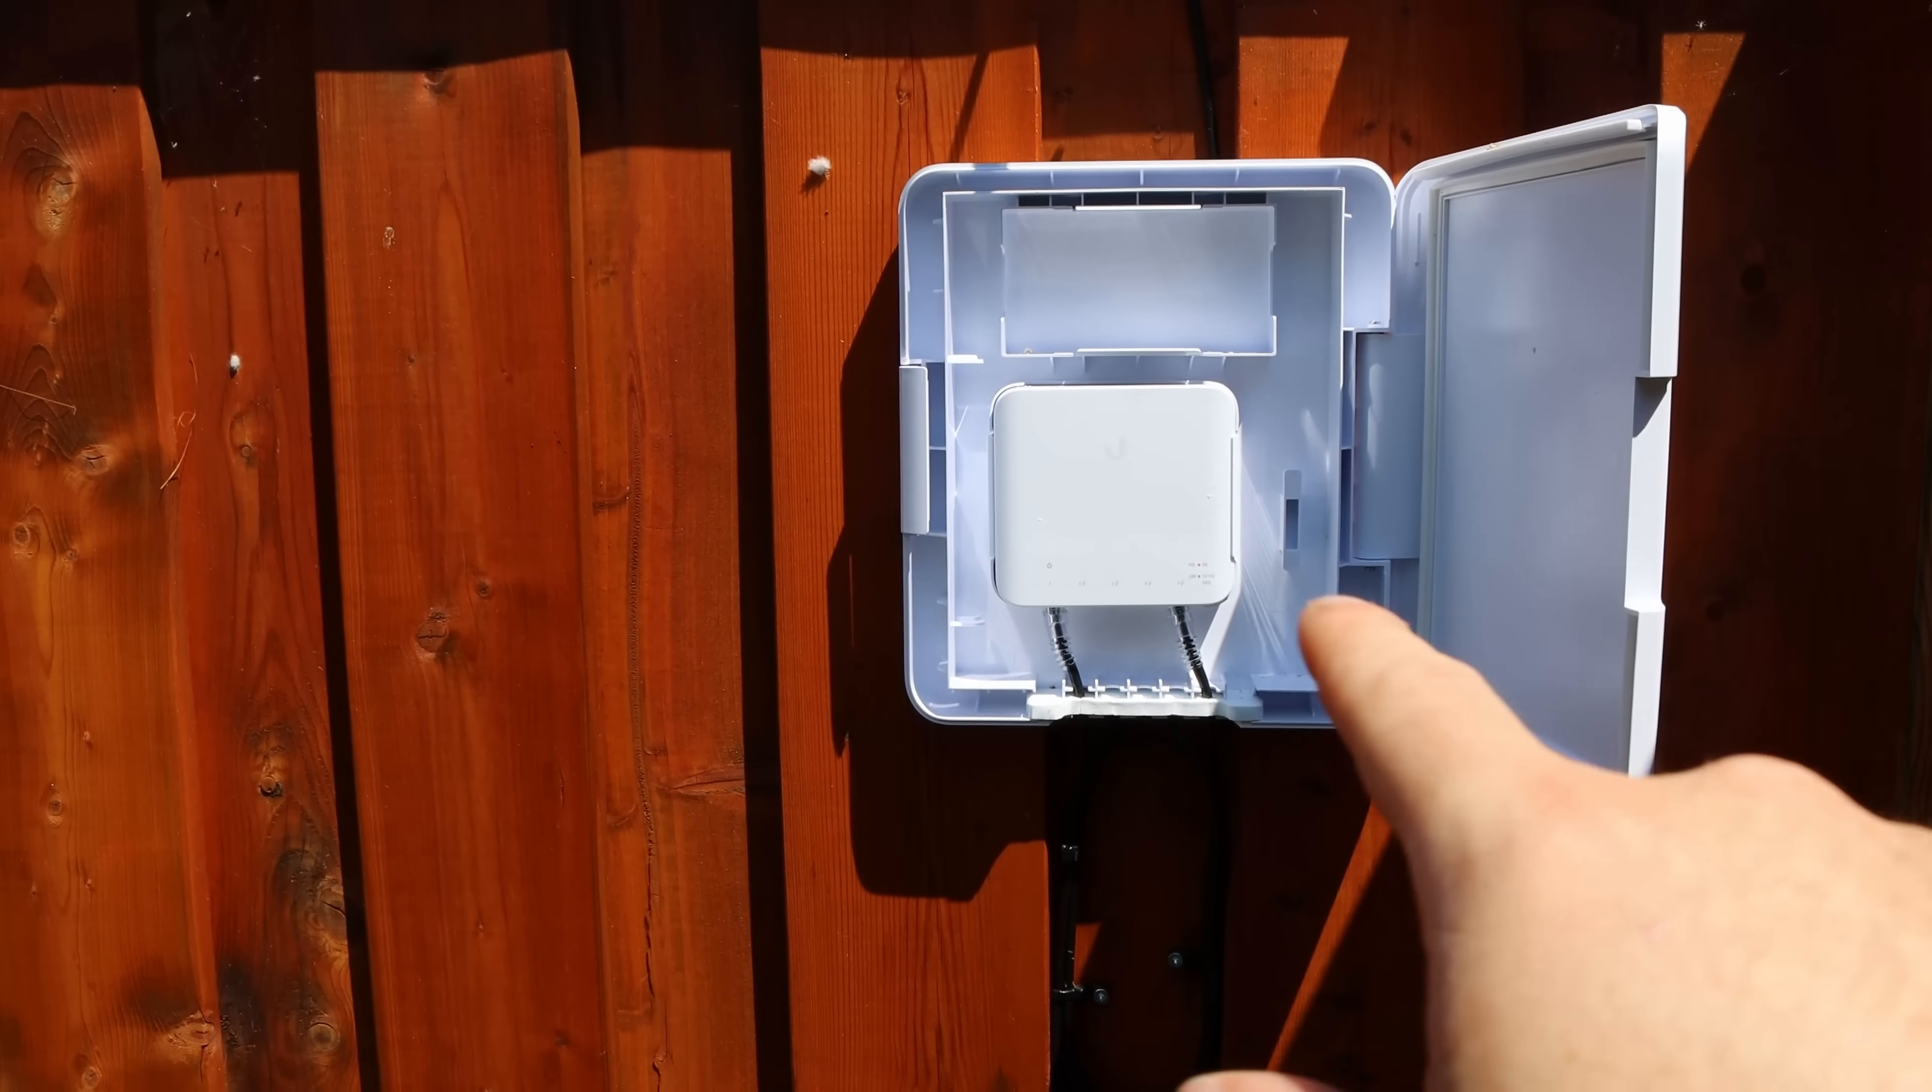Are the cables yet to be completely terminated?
No.